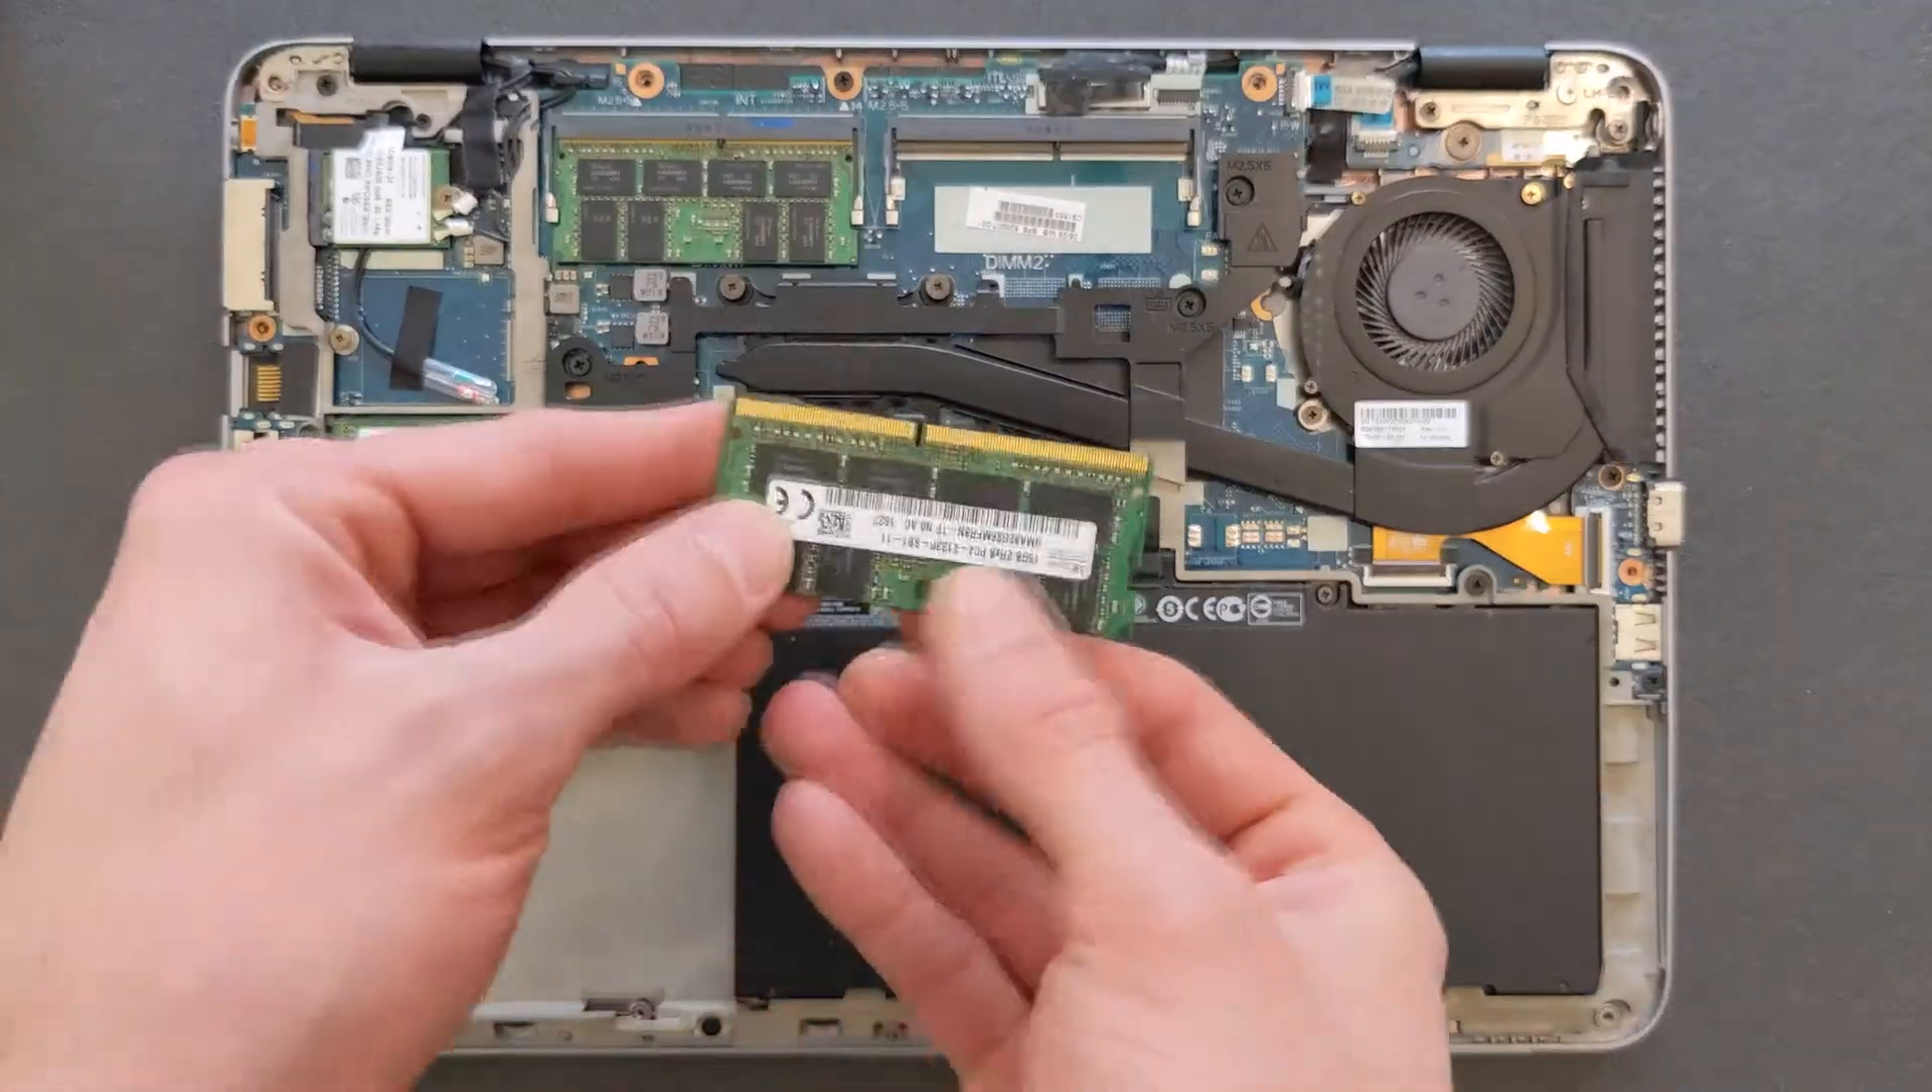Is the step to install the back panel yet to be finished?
Yes.